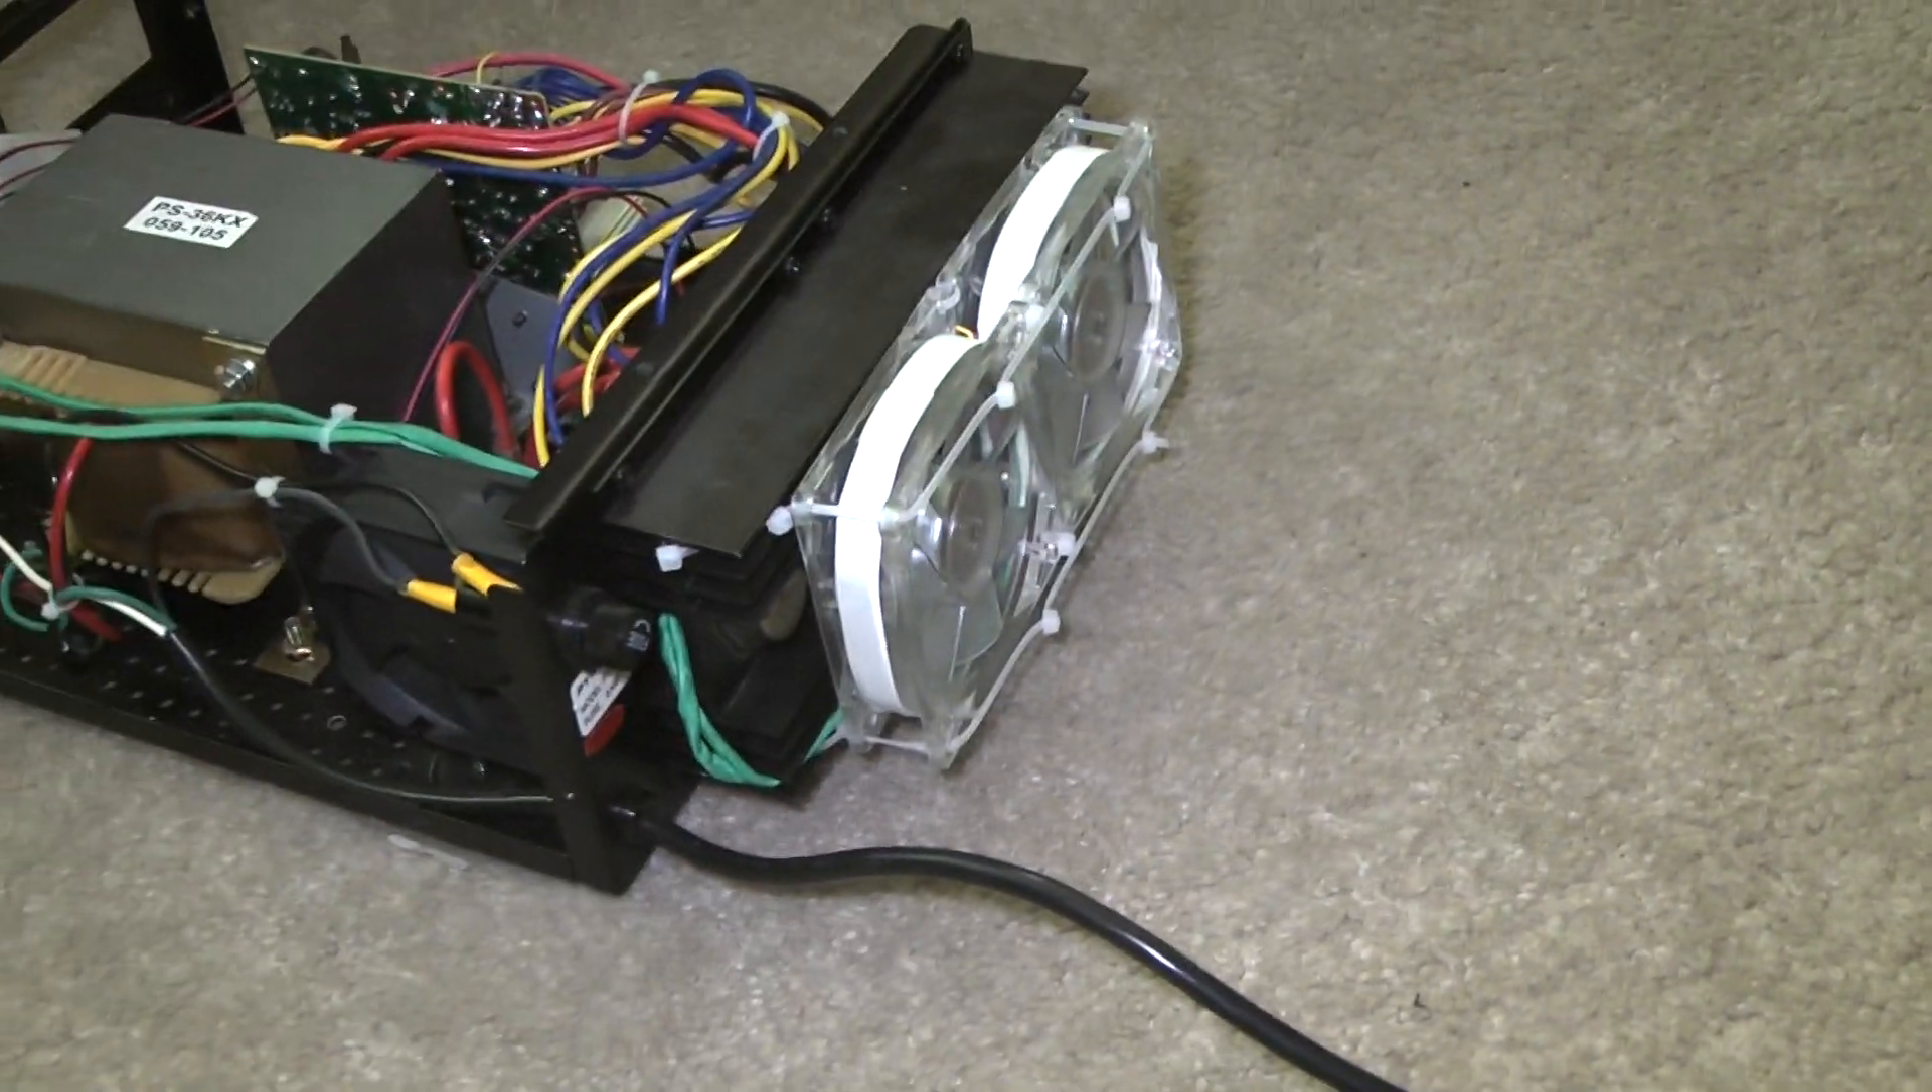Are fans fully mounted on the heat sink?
Yes.